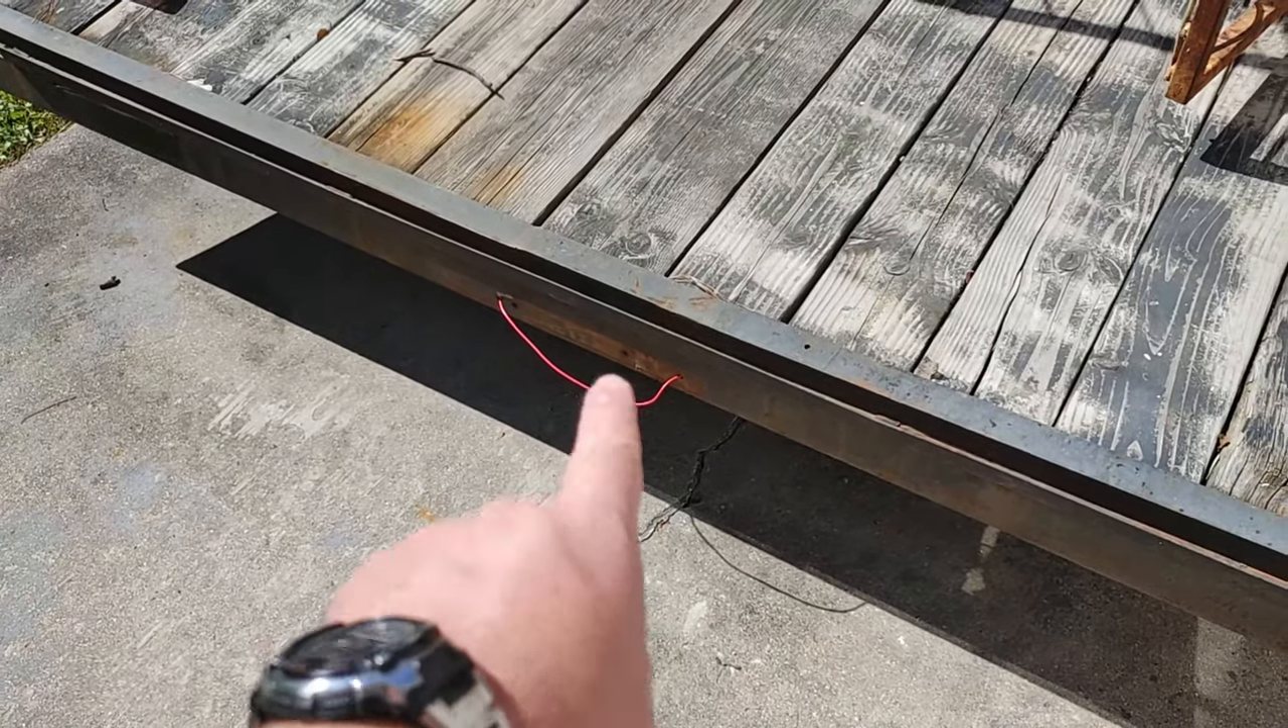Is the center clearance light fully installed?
No.